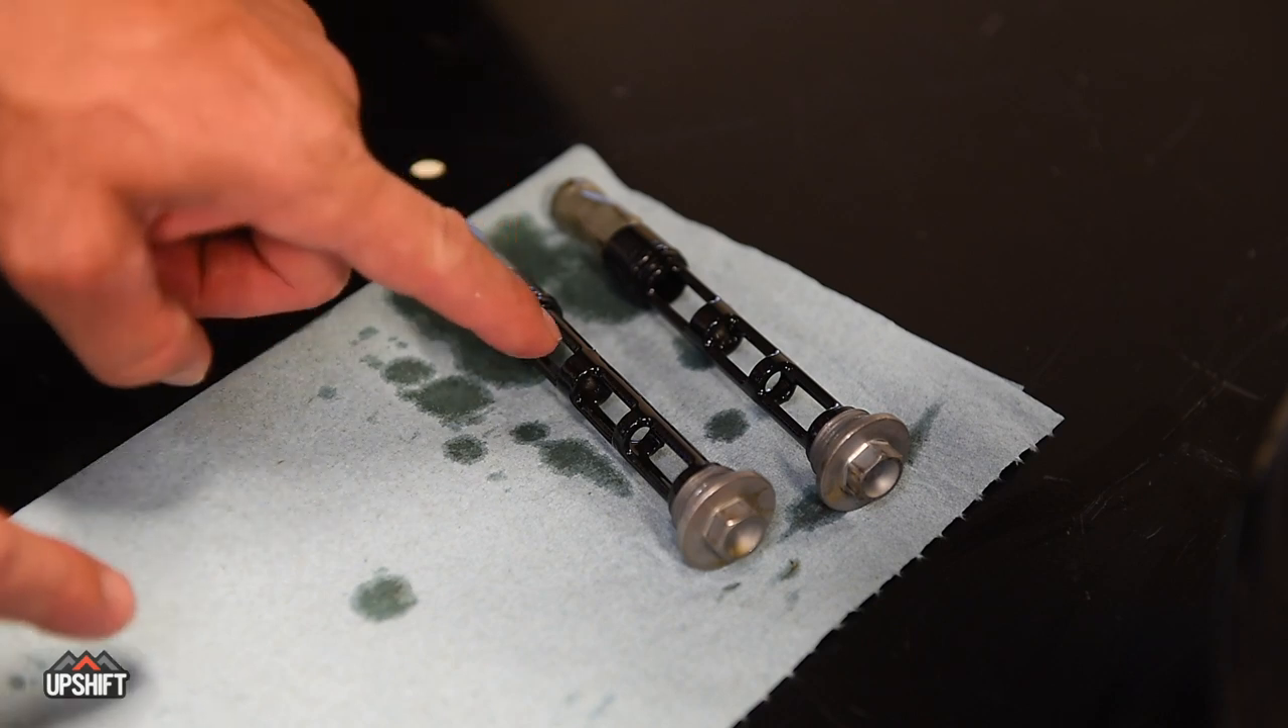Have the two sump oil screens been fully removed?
Yes.